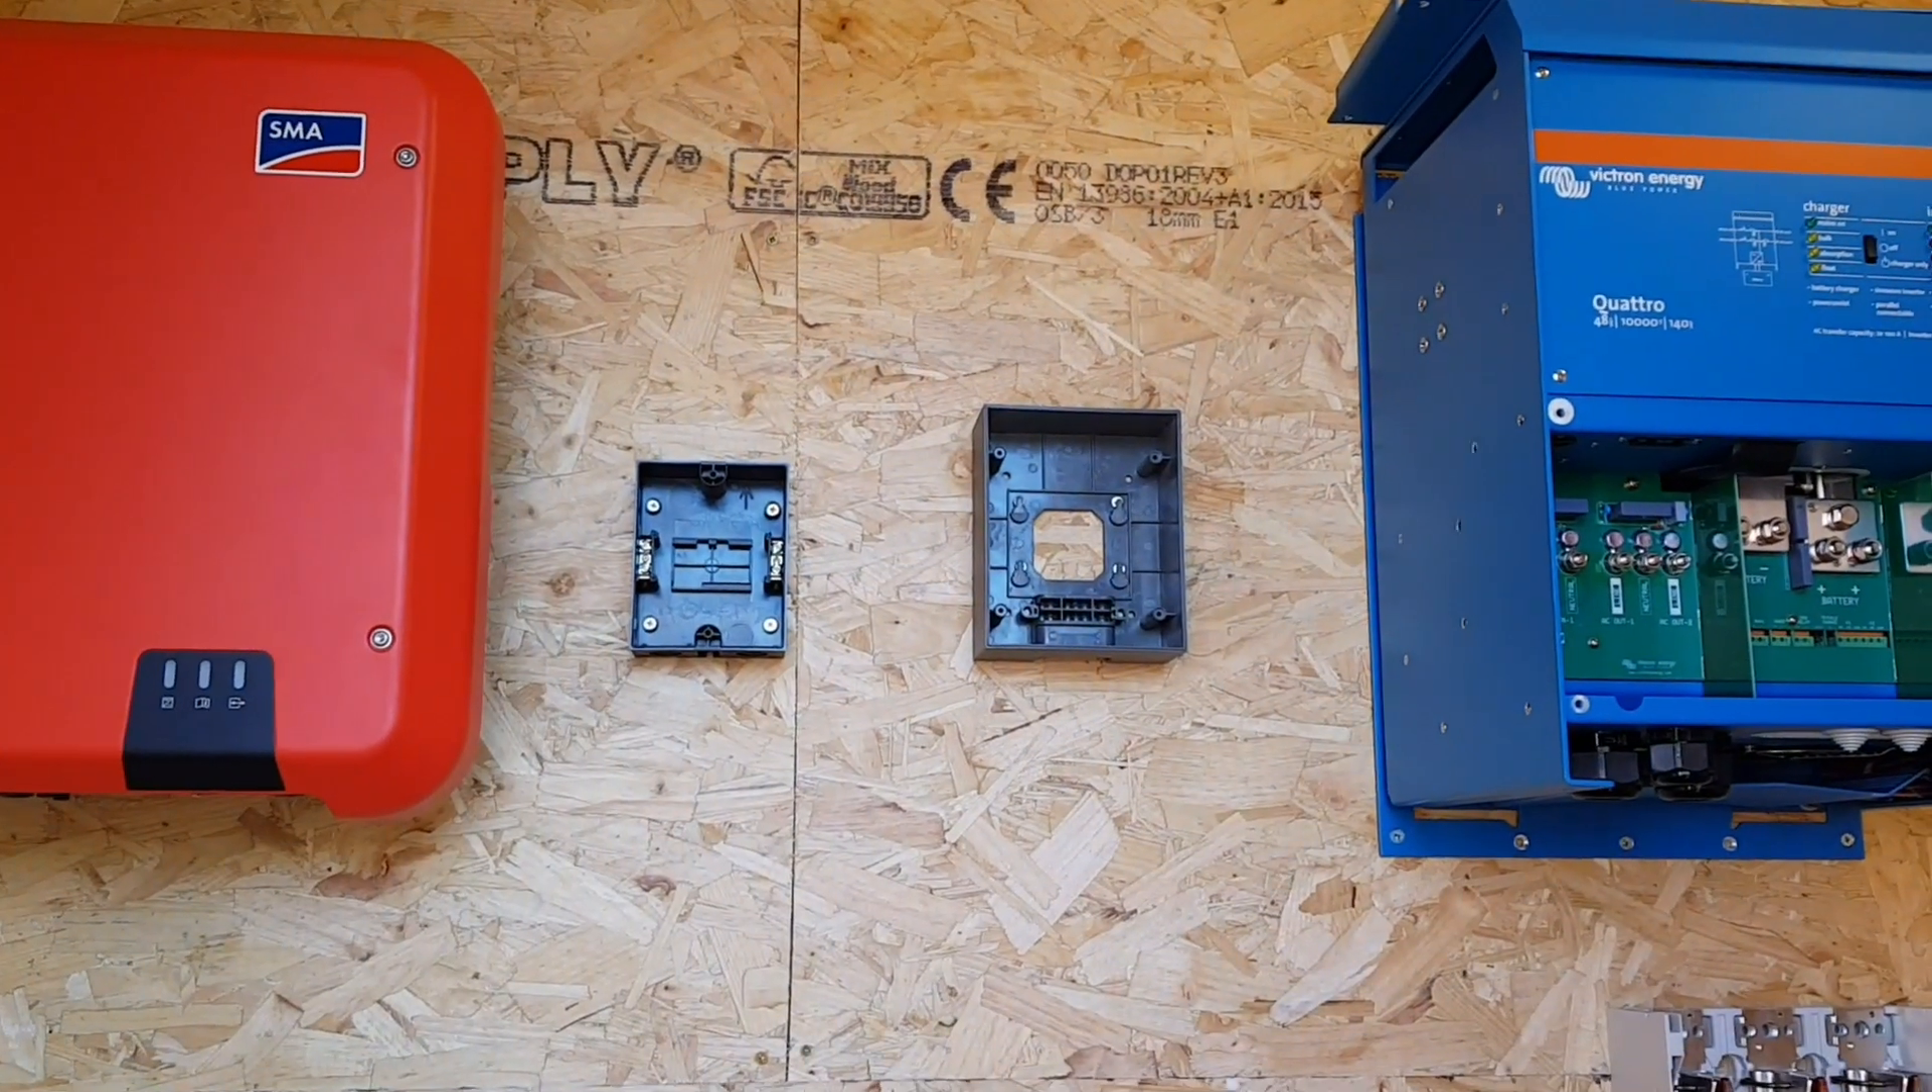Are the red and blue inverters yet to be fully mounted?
No.